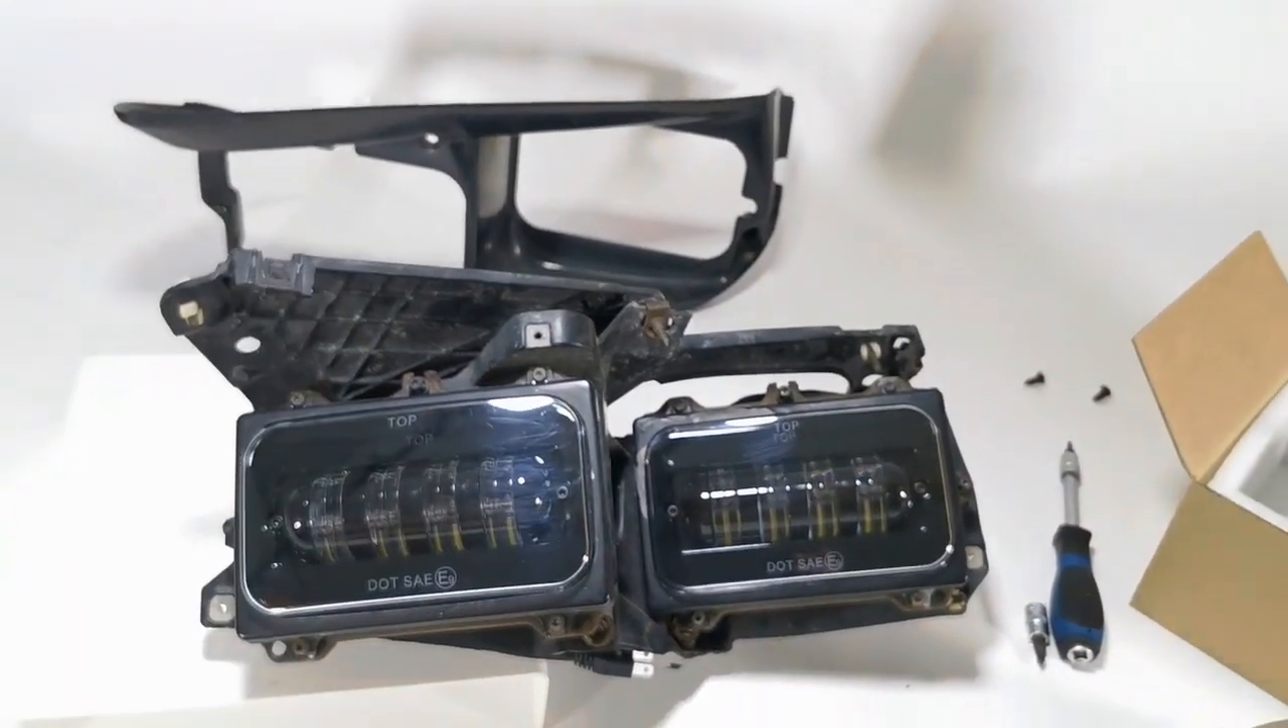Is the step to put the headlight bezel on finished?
No.